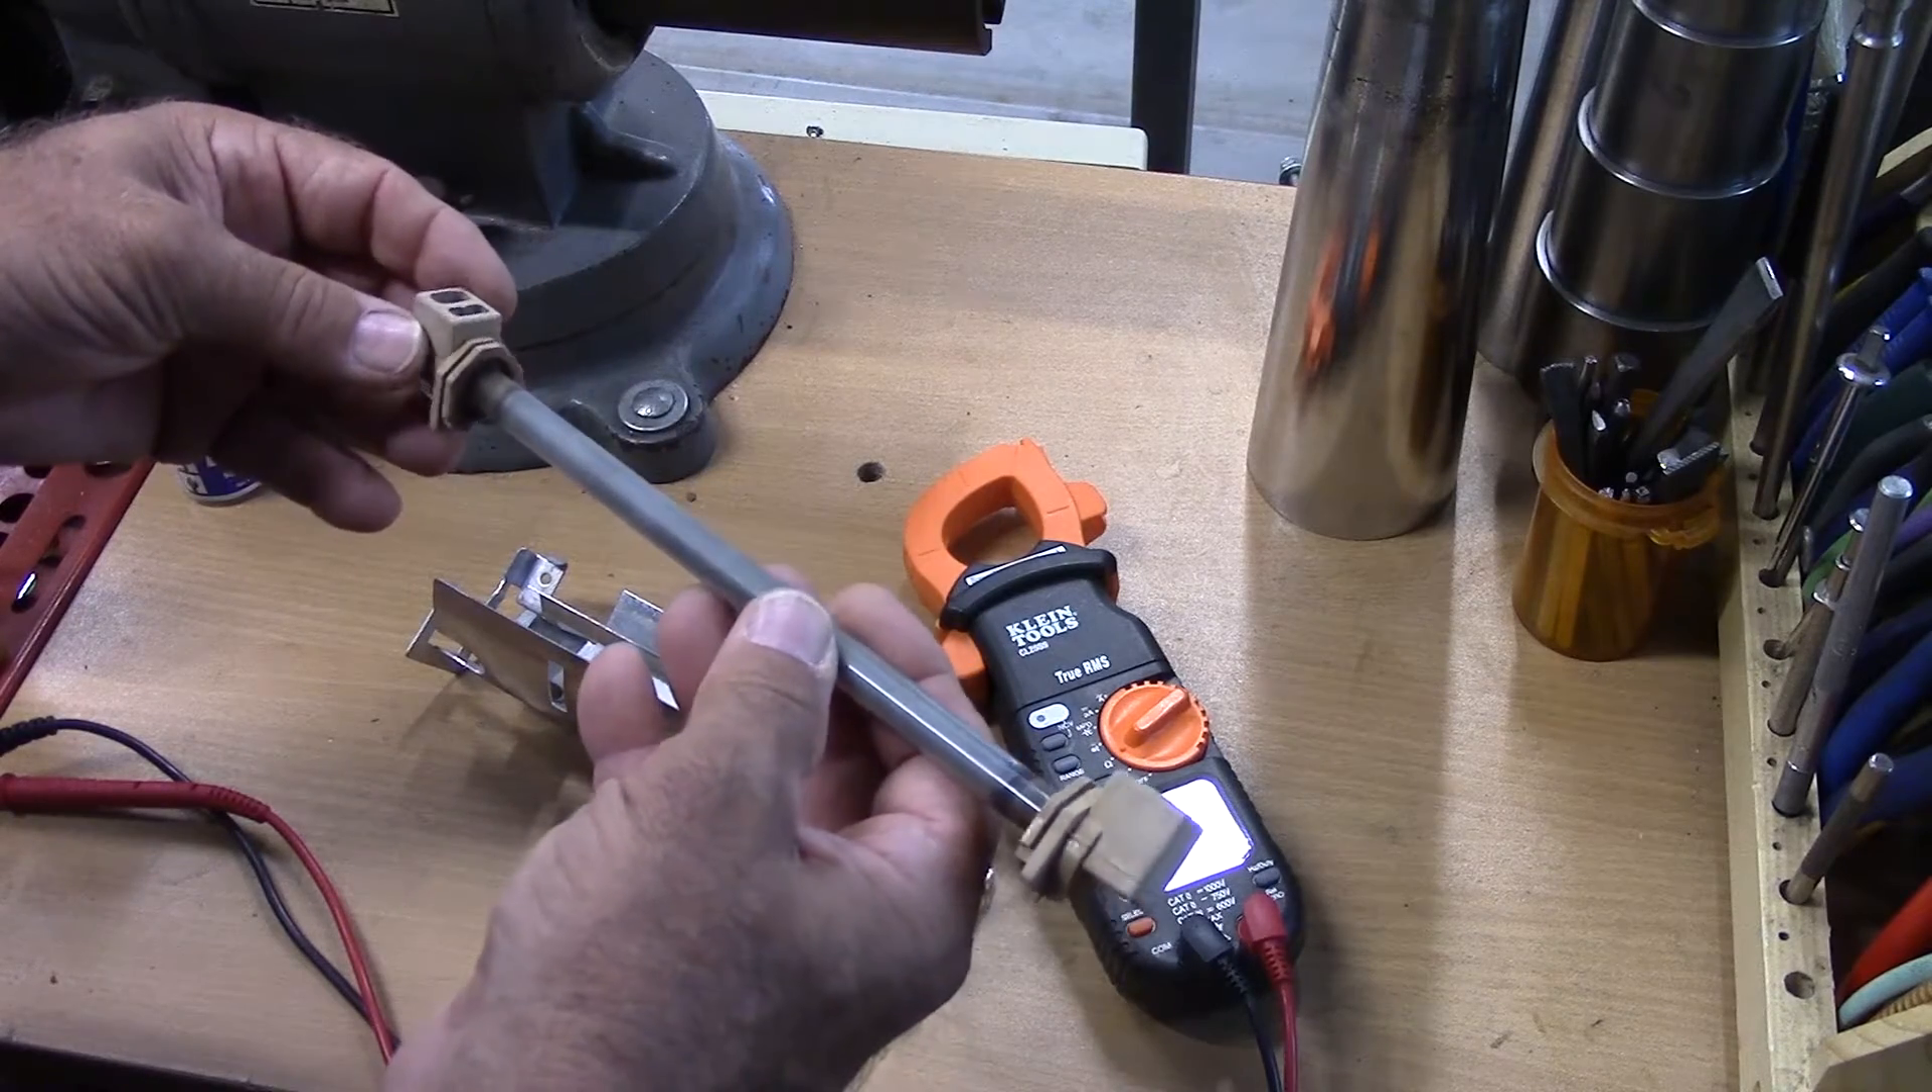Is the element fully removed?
Yes.